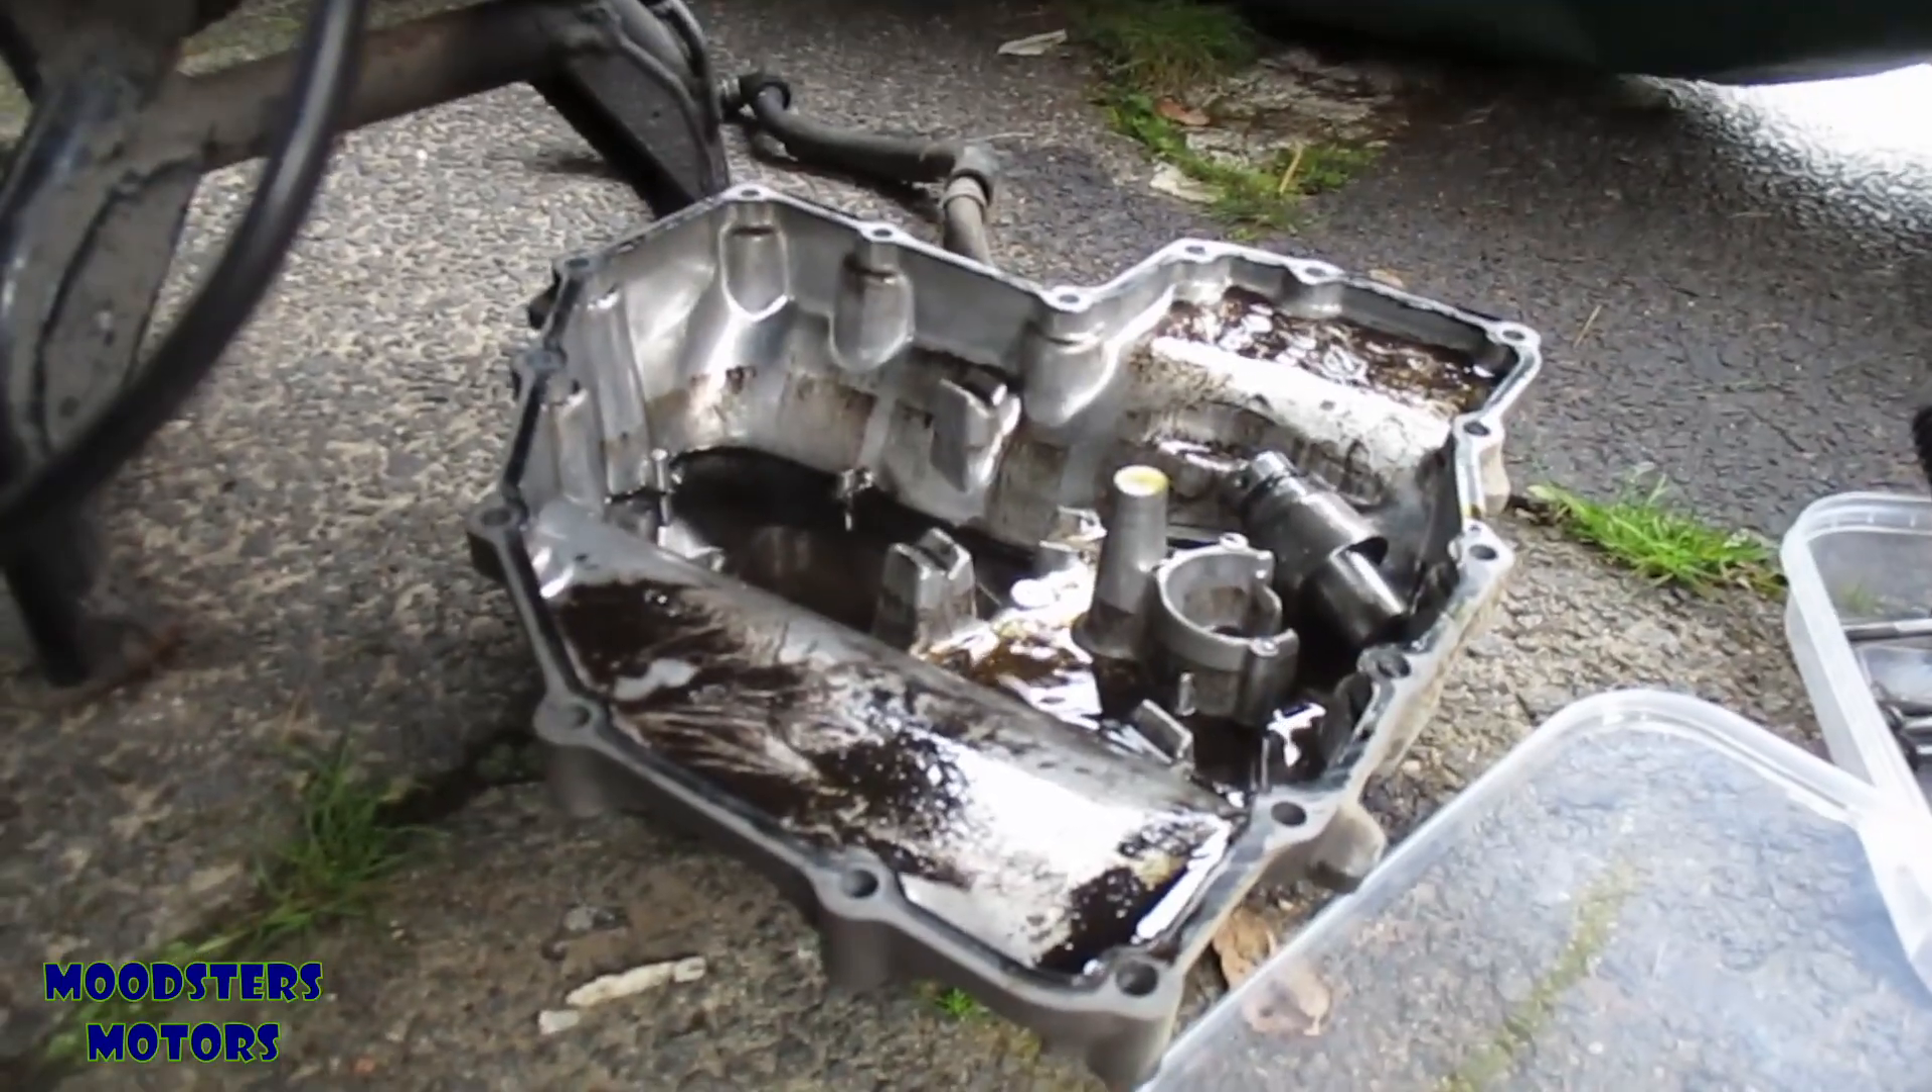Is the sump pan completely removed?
Yes.